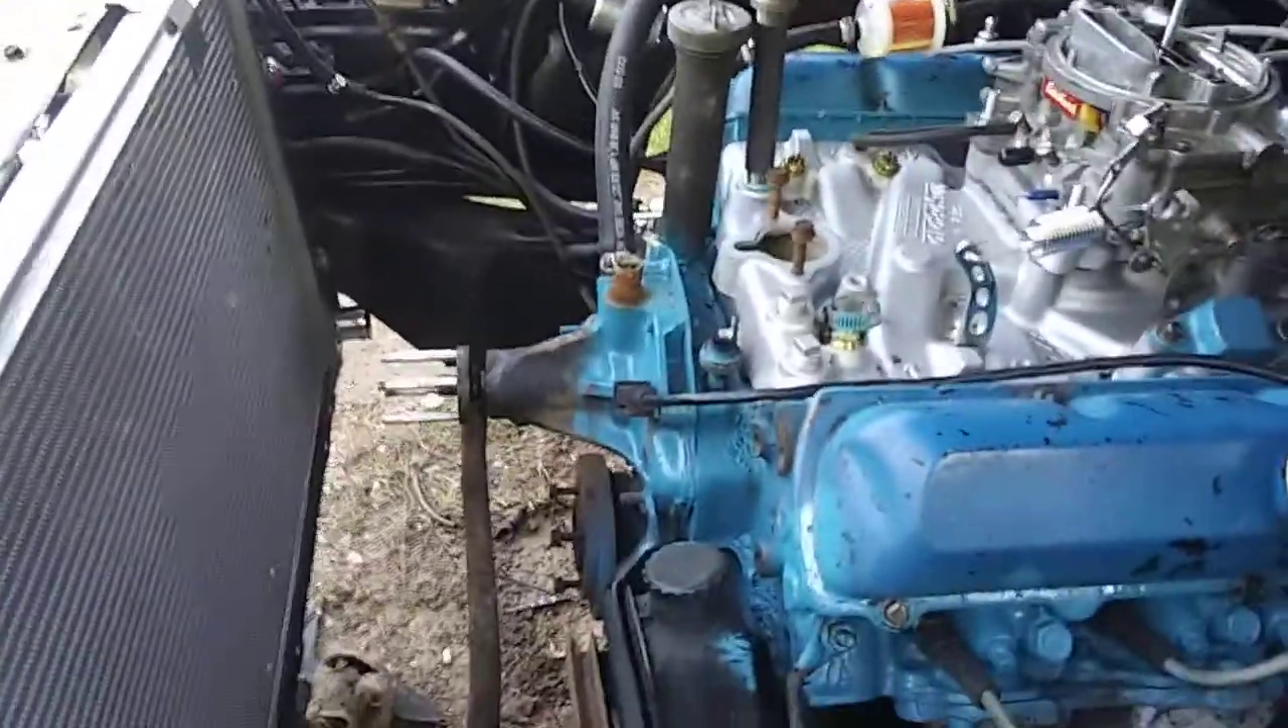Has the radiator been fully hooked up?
No.